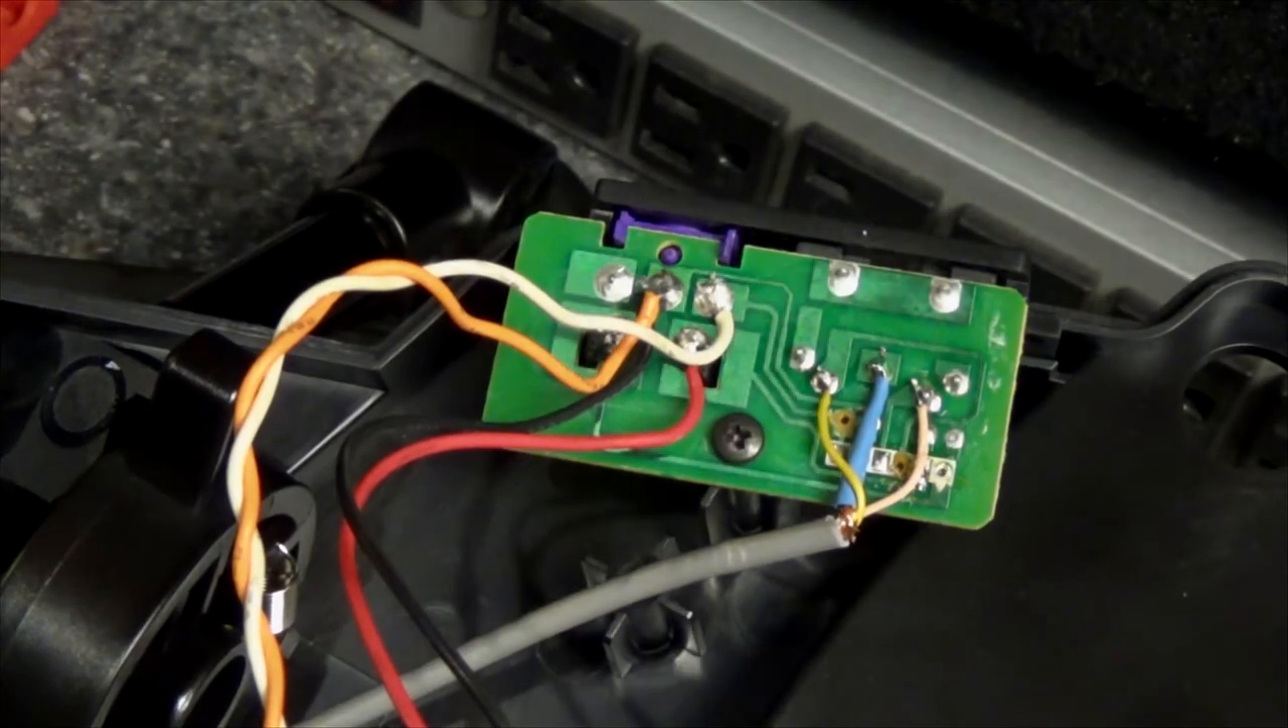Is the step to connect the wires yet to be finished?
No.